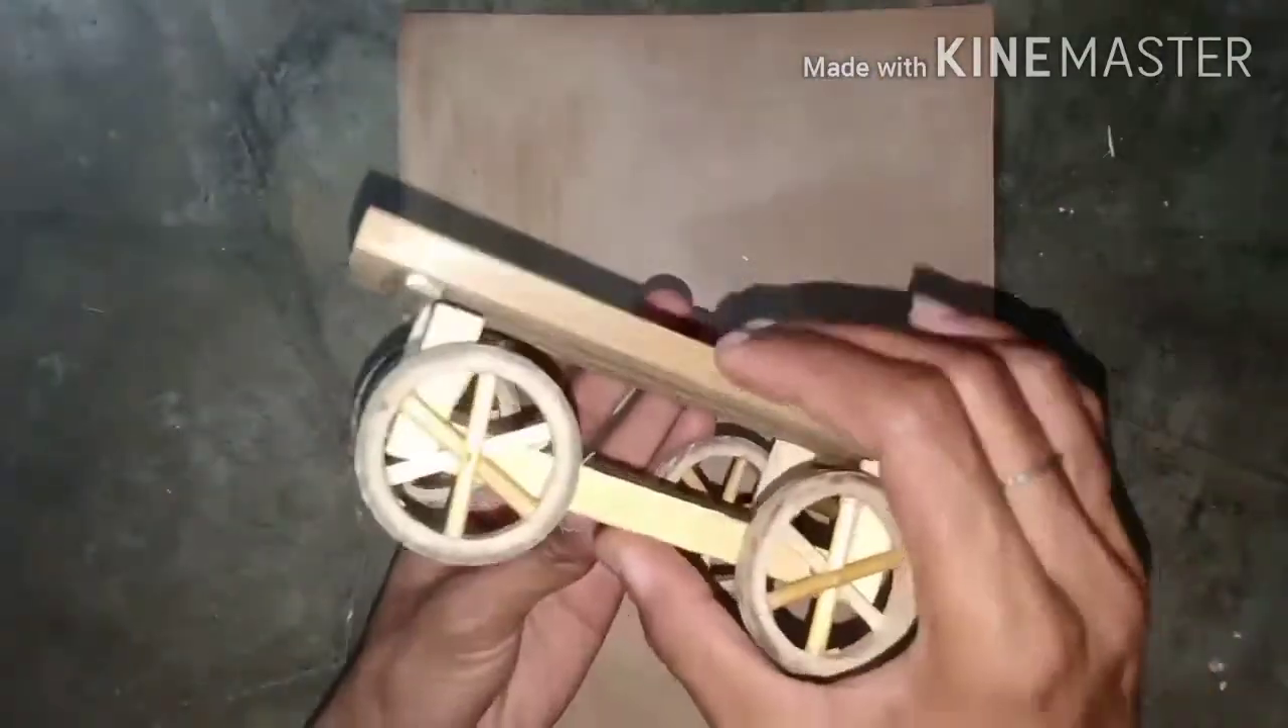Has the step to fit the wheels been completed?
Yes.